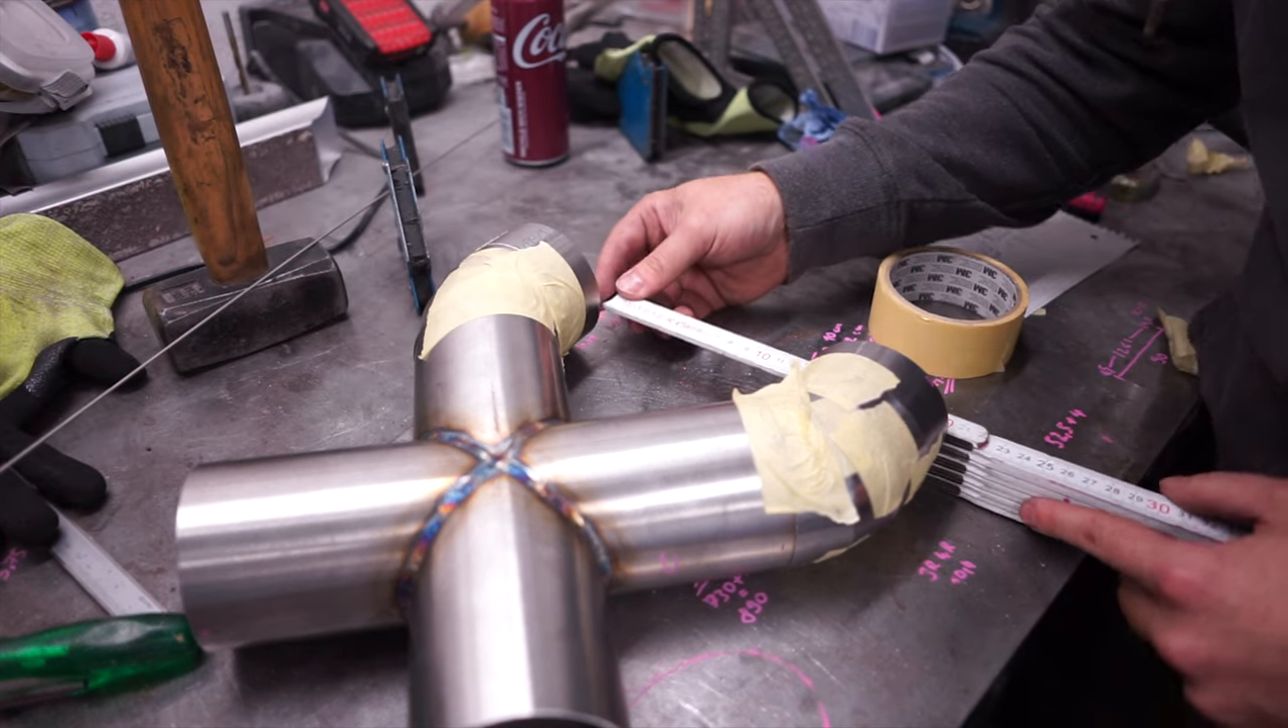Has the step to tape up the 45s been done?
Yes.